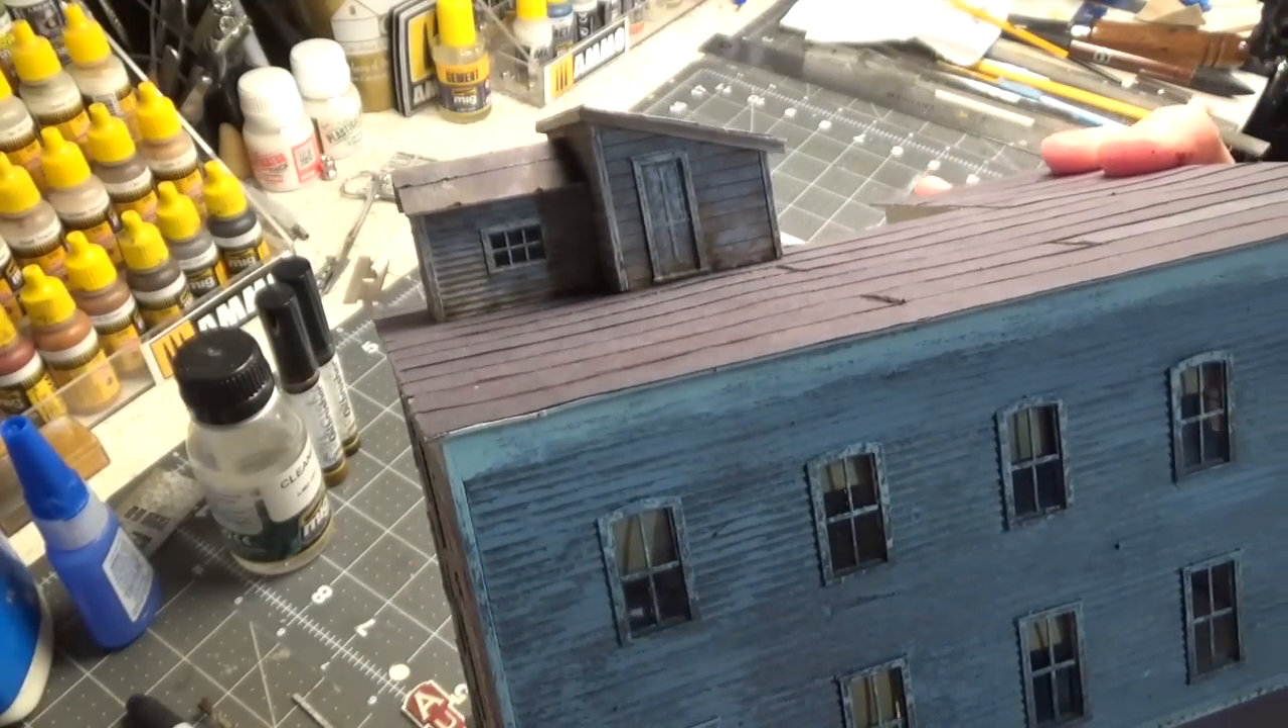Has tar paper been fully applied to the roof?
Yes.